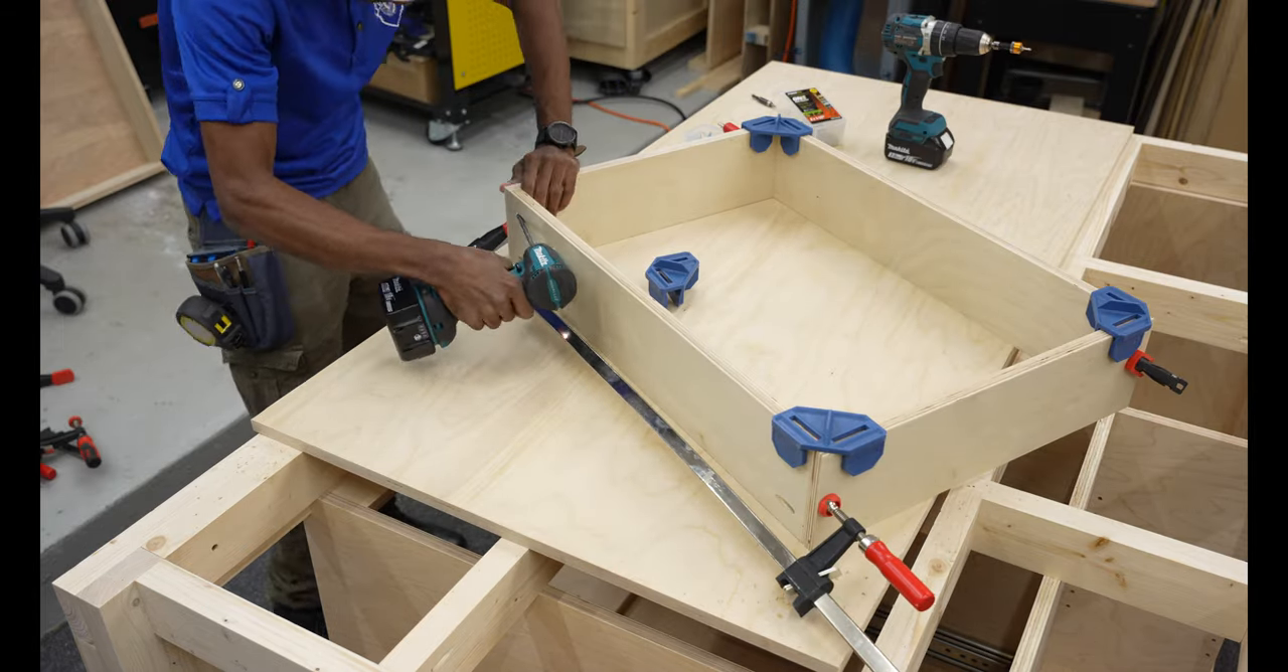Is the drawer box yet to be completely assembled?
Yes.